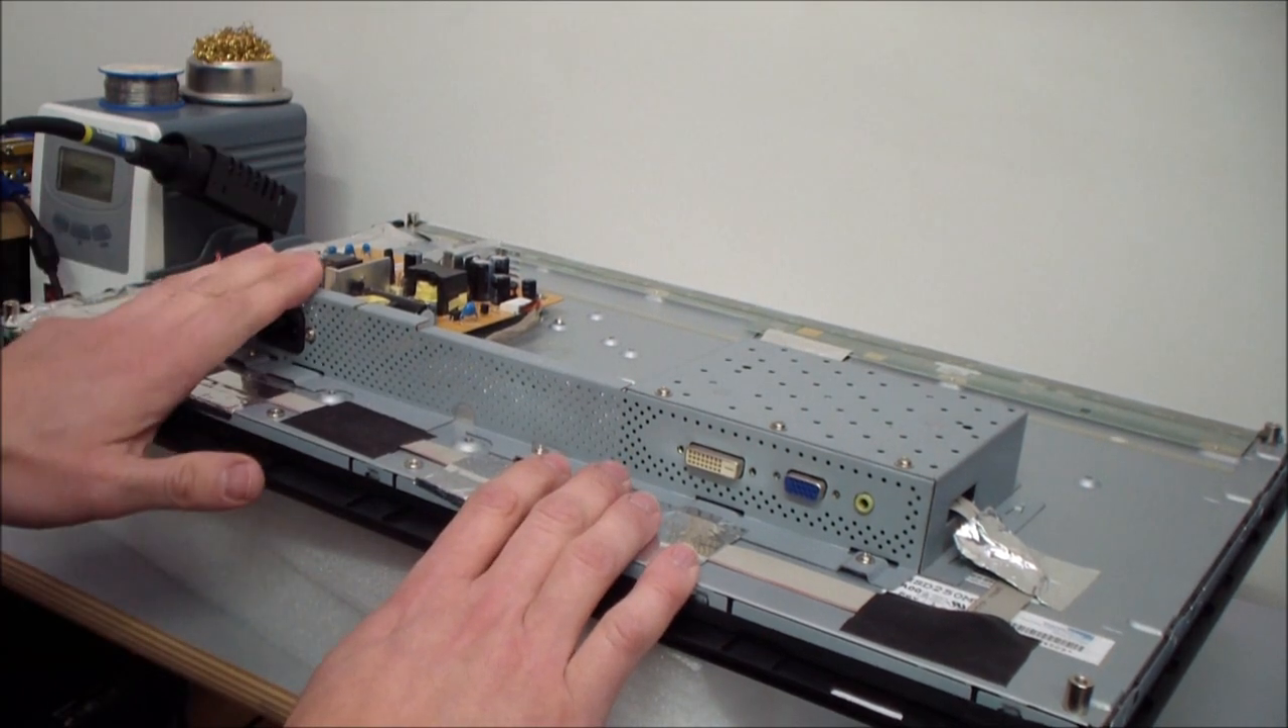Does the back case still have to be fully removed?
No.